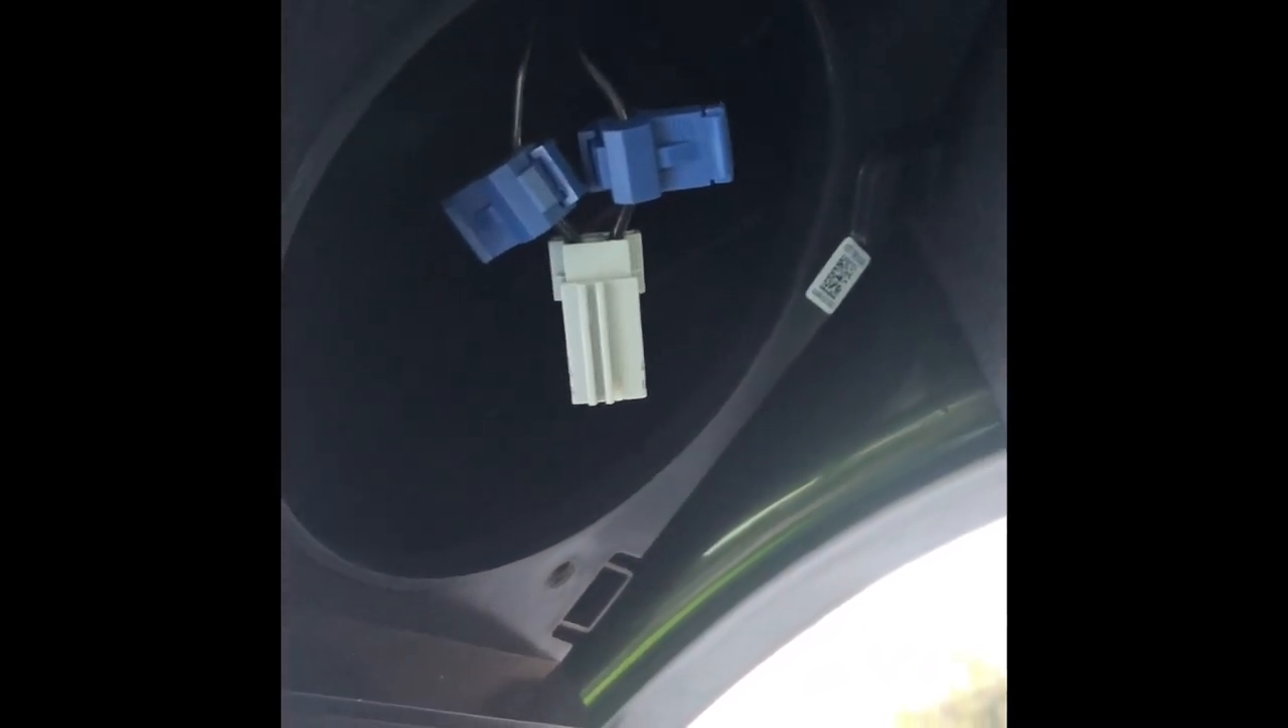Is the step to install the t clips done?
Yes.